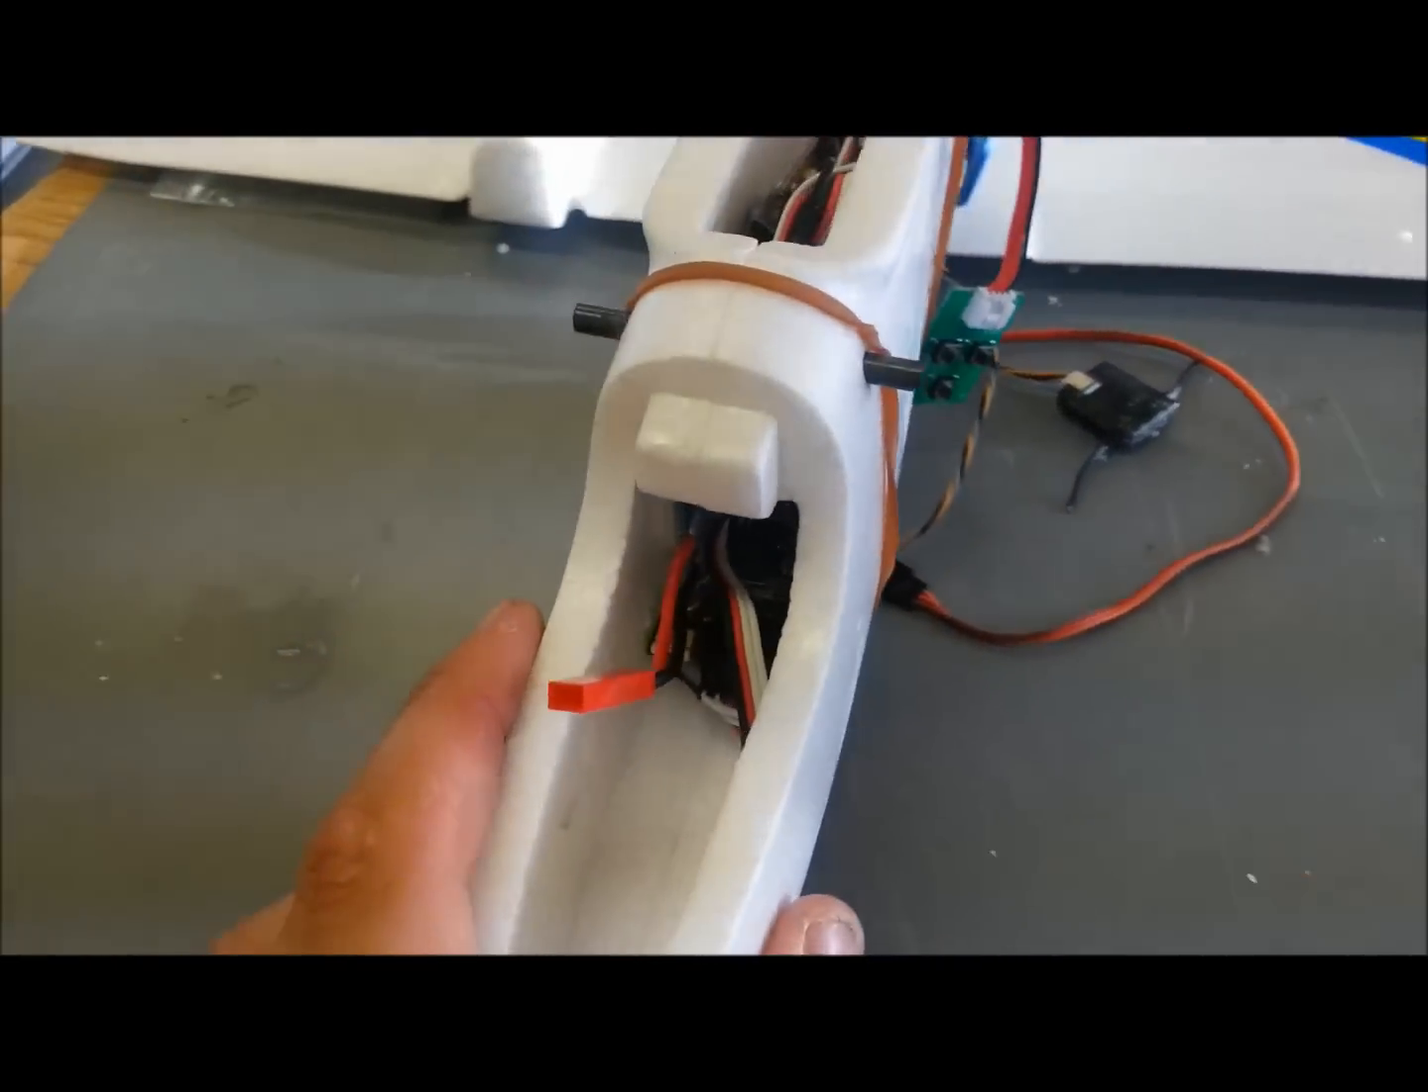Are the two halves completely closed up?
Yes.